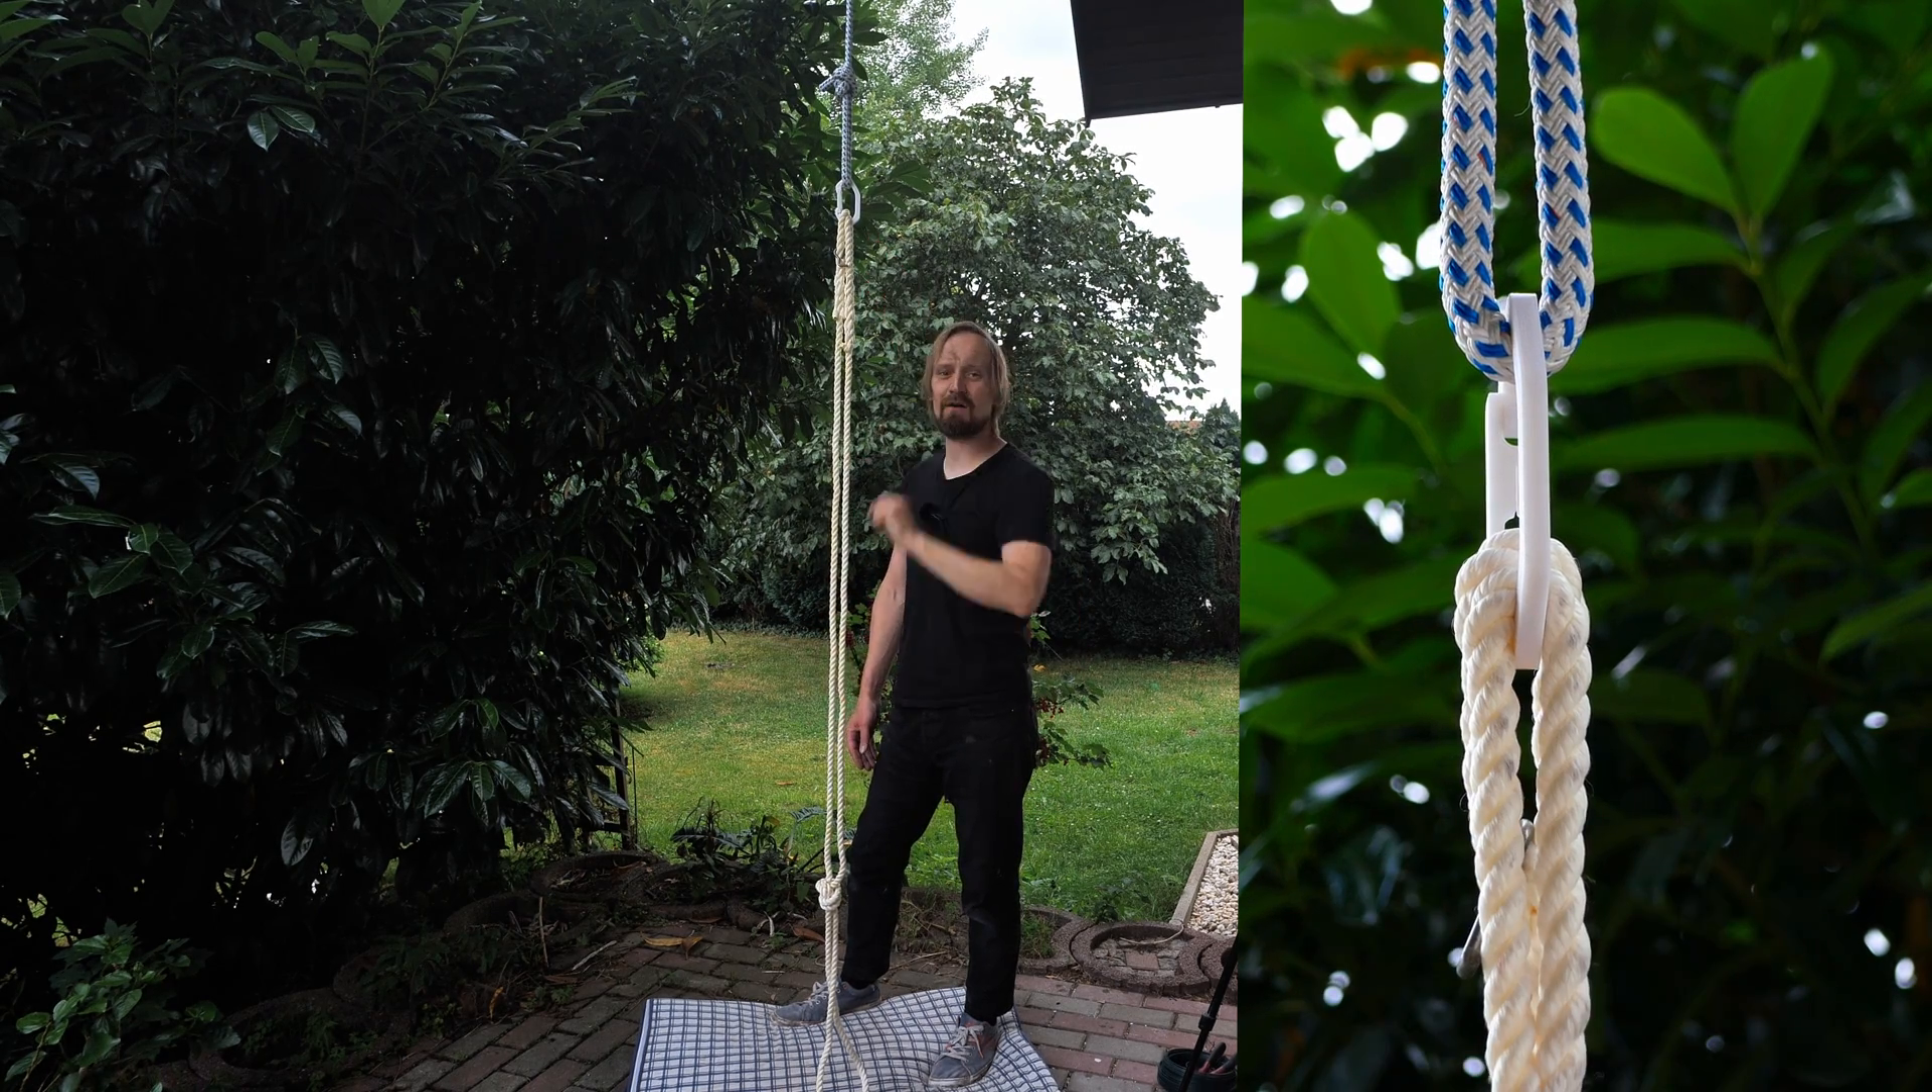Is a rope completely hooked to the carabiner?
Yes.